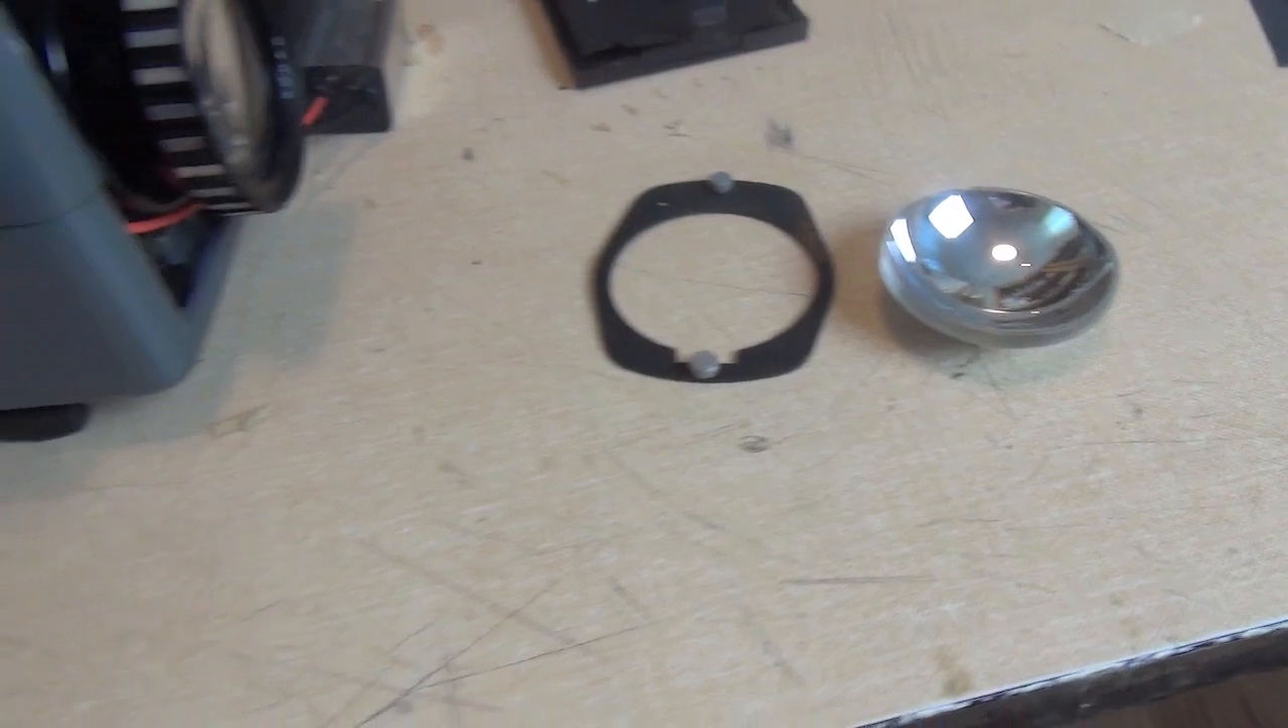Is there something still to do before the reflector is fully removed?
No.